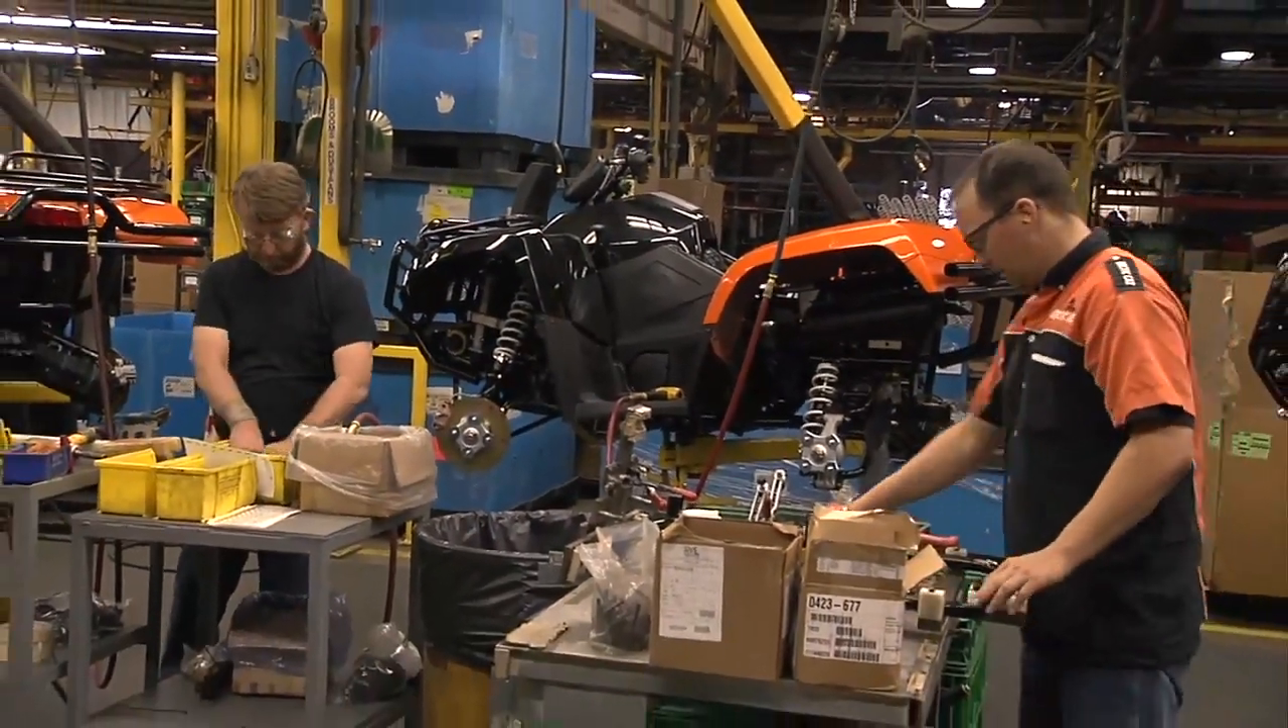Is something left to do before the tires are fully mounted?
Yes.